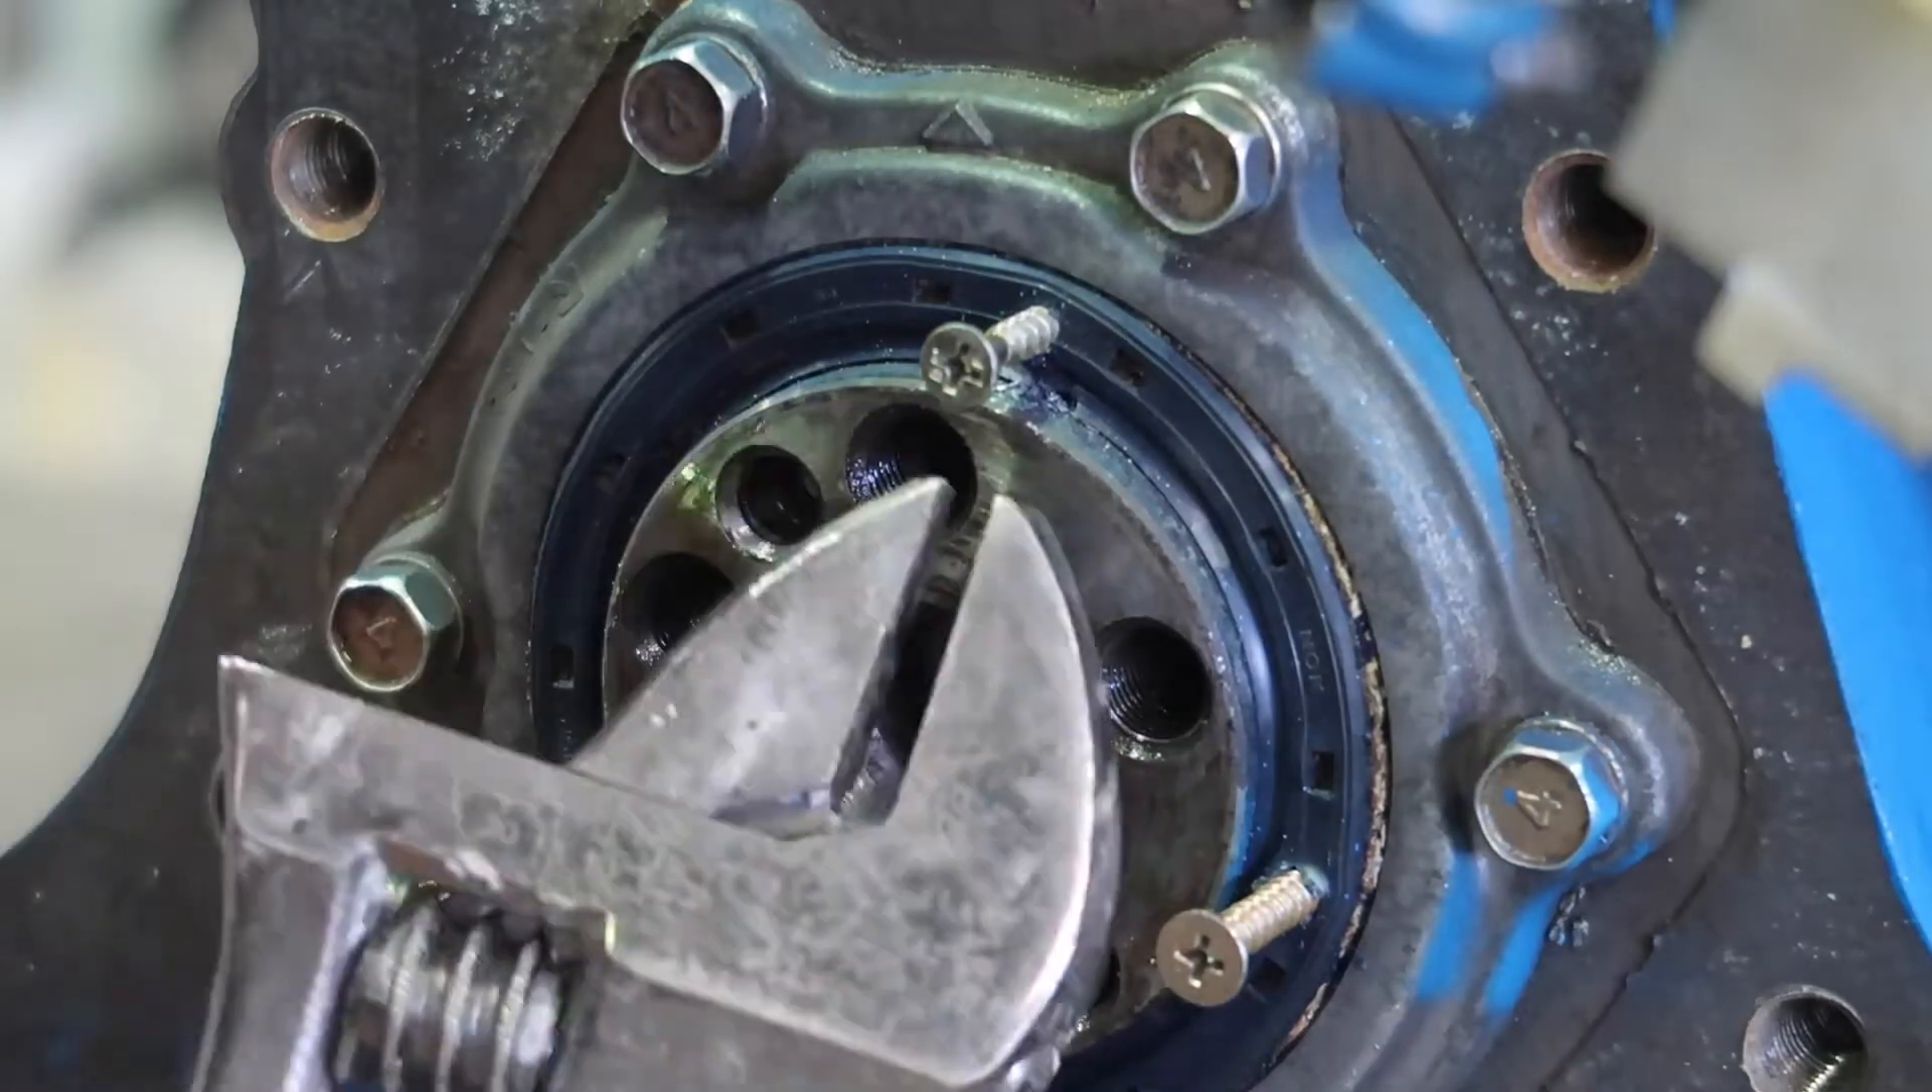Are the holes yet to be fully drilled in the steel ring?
No.